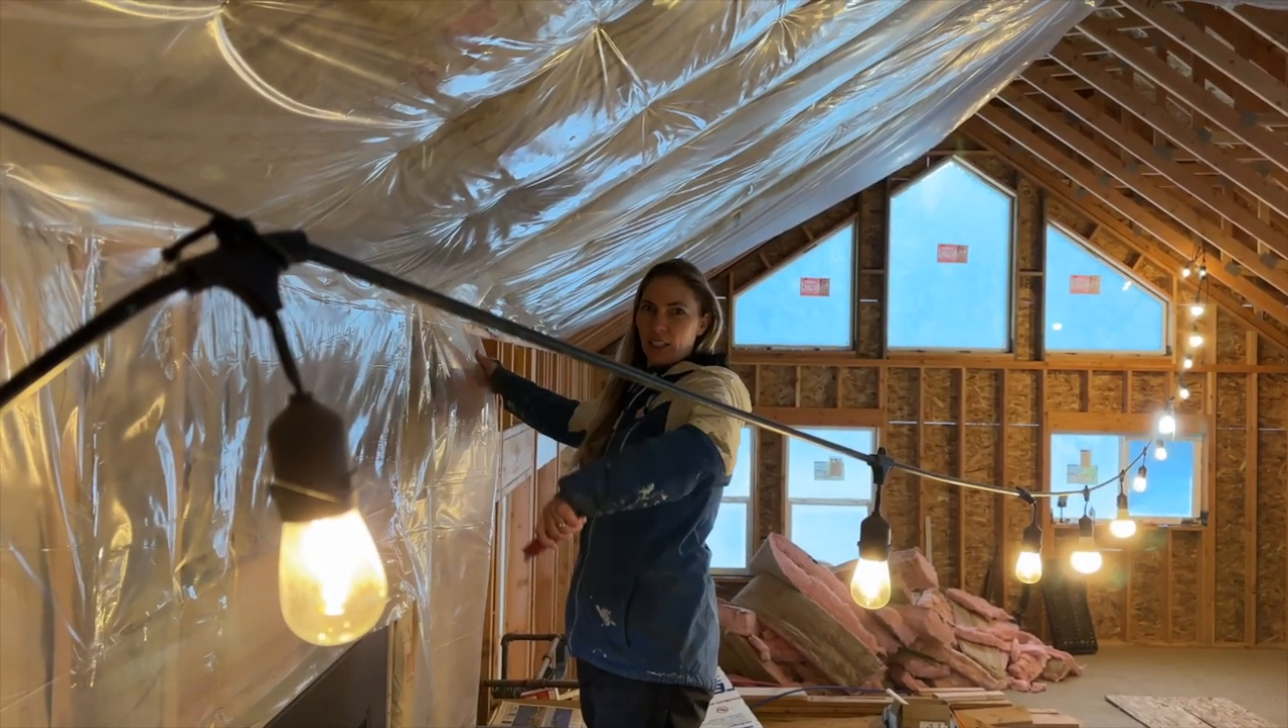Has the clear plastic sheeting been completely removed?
No.